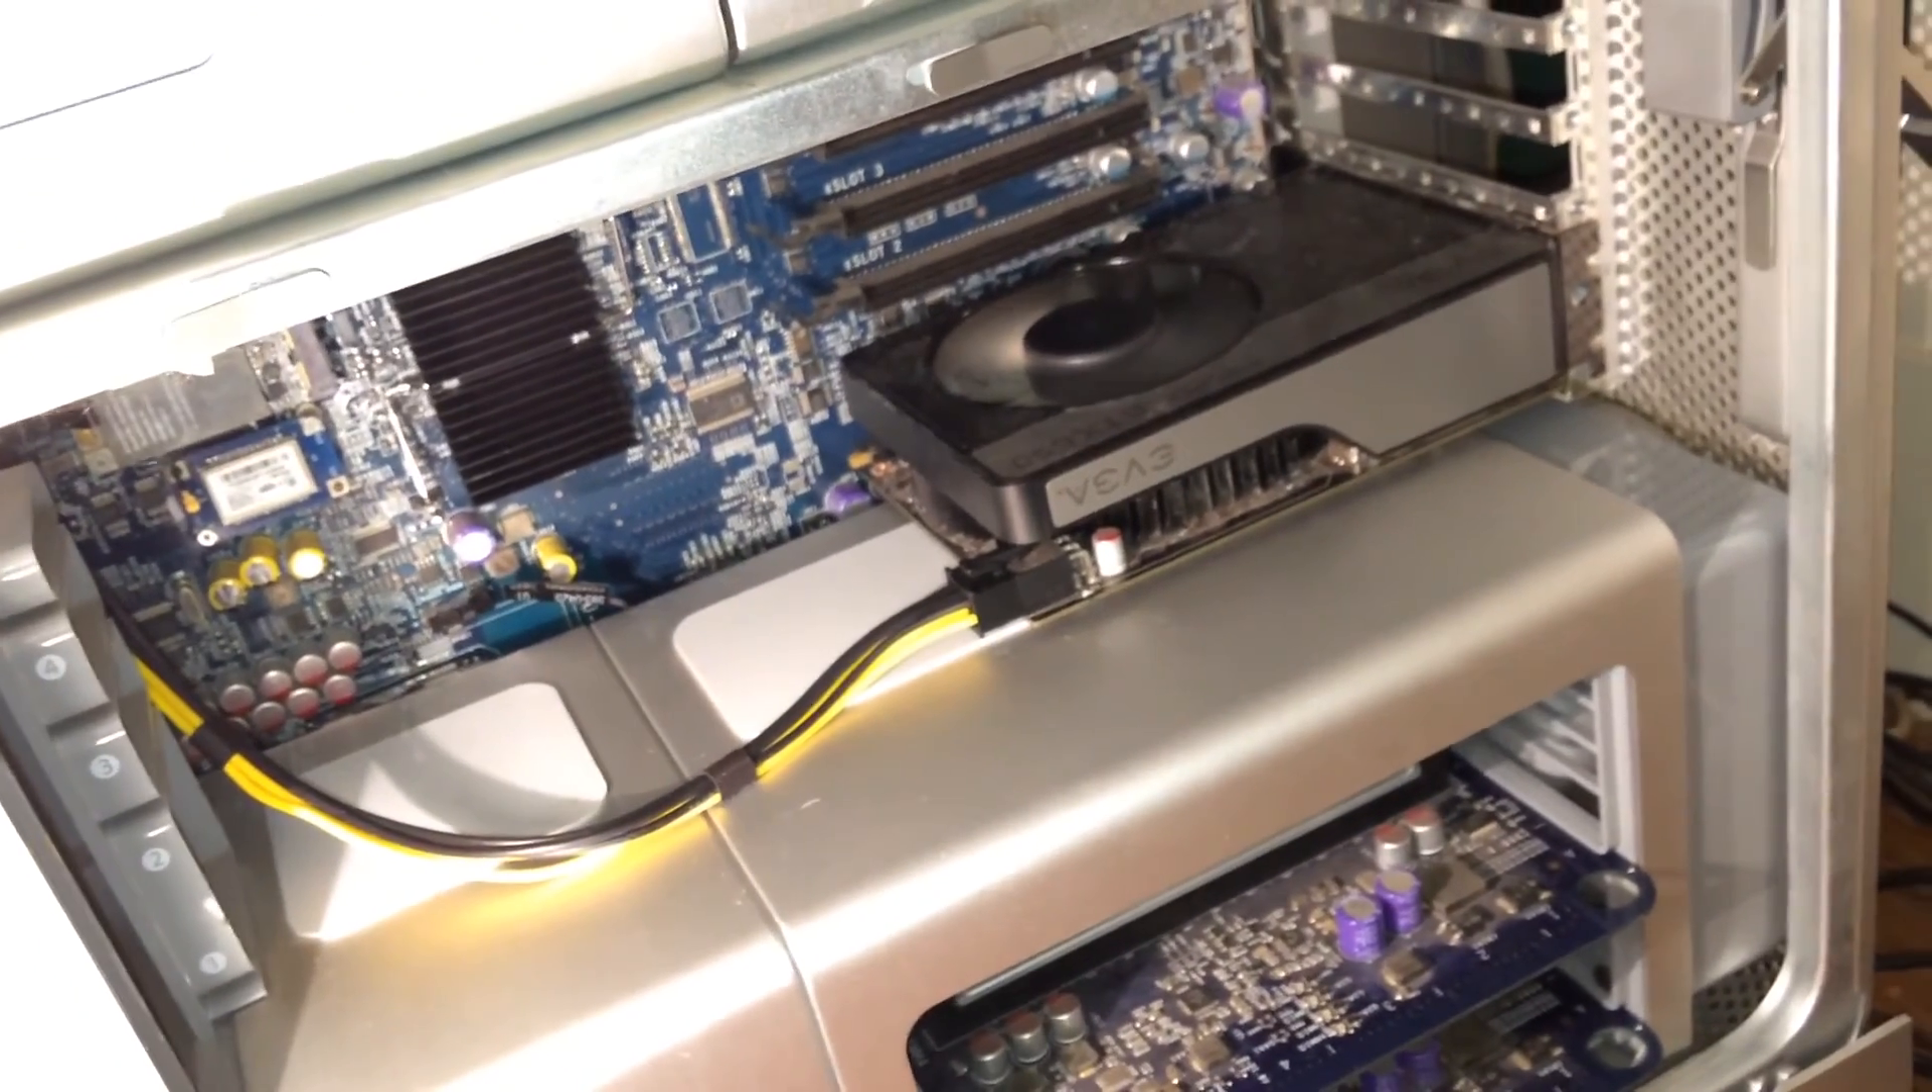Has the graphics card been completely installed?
Yes.